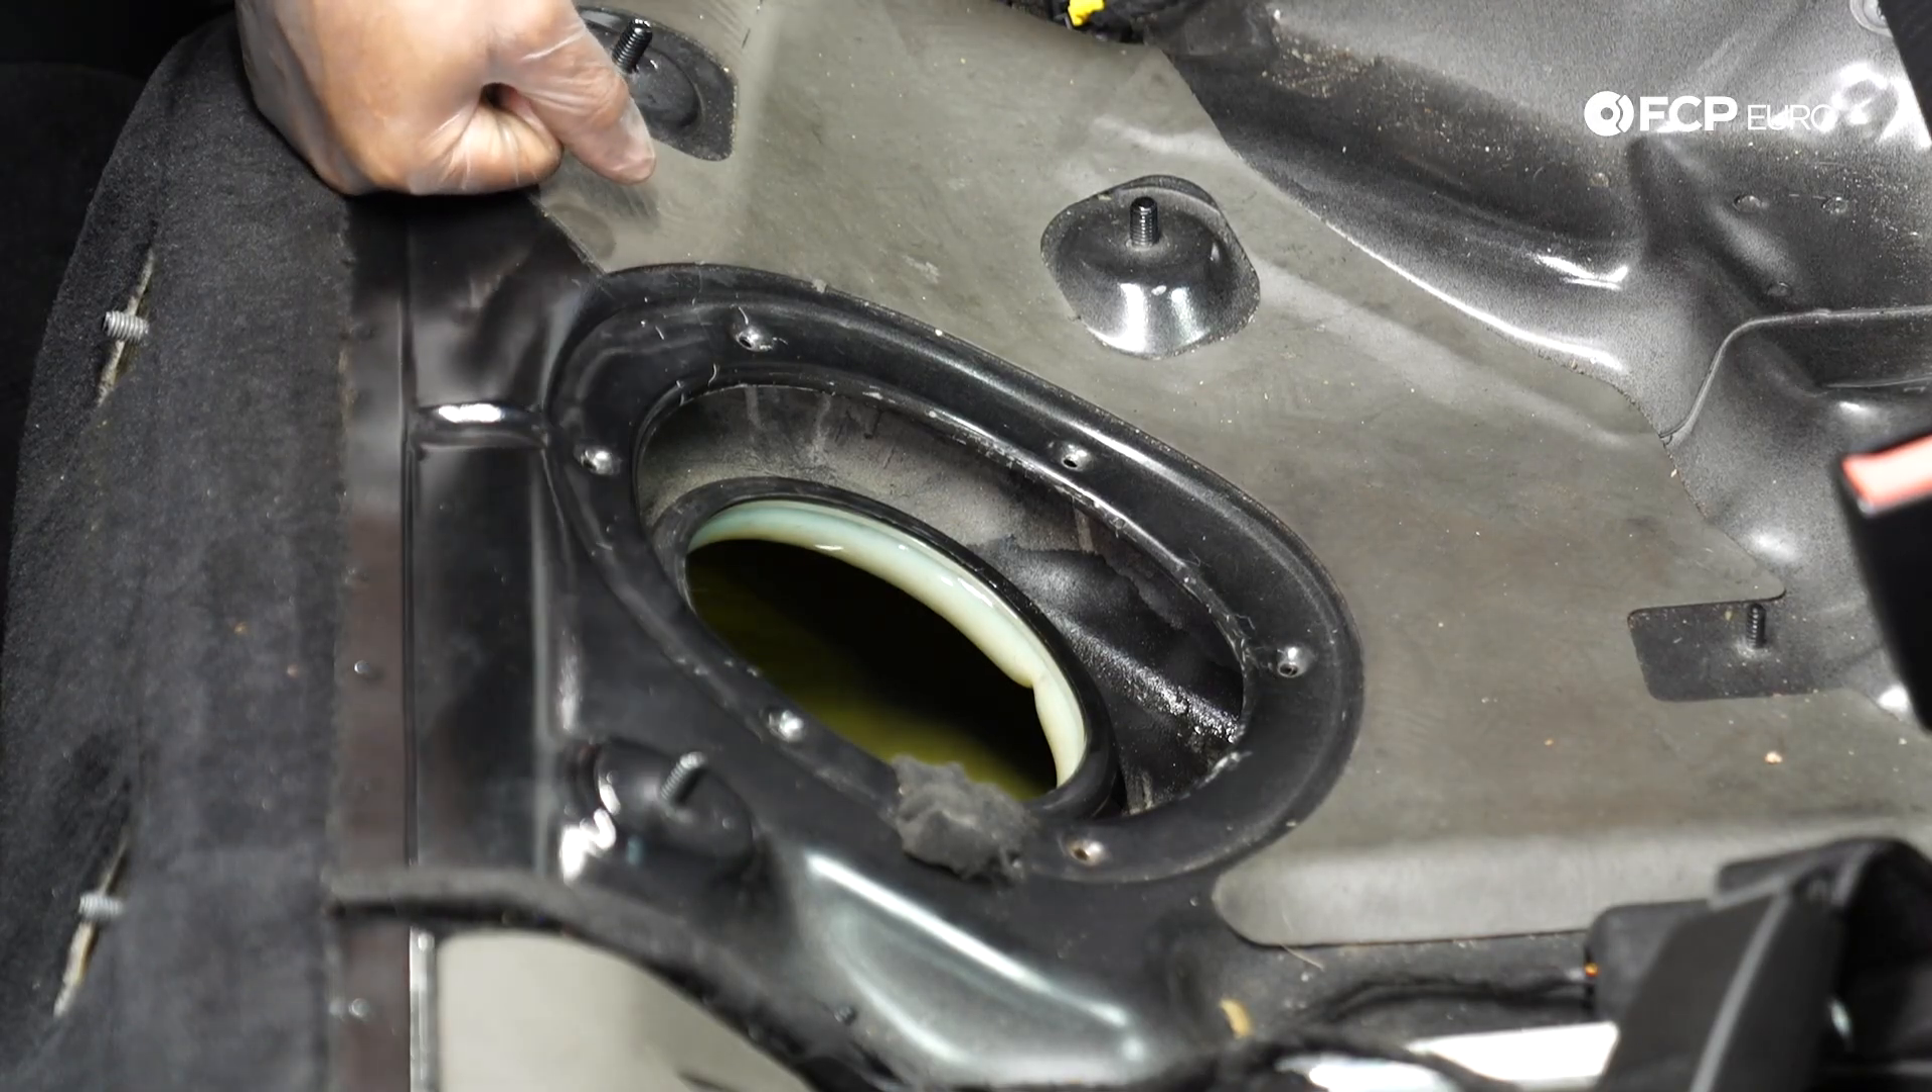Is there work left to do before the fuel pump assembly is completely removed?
No.